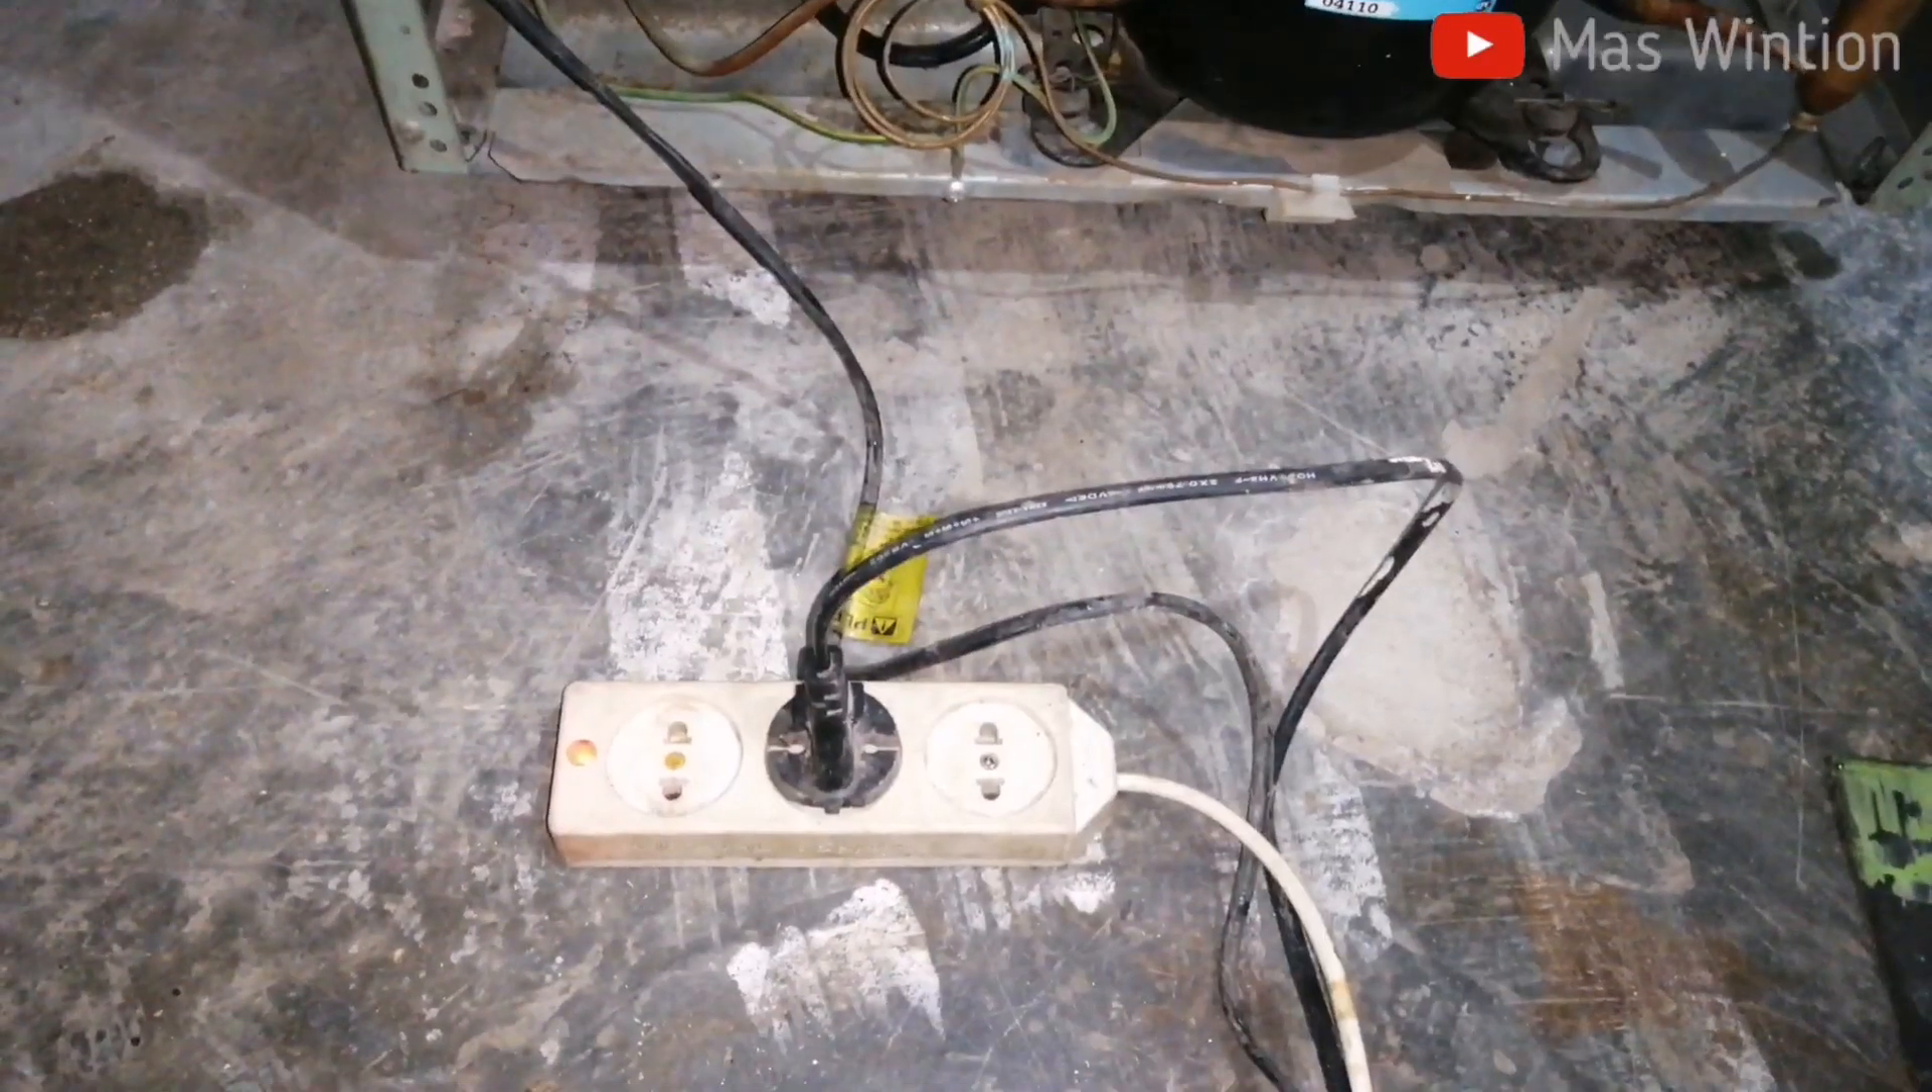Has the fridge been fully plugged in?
Yes.